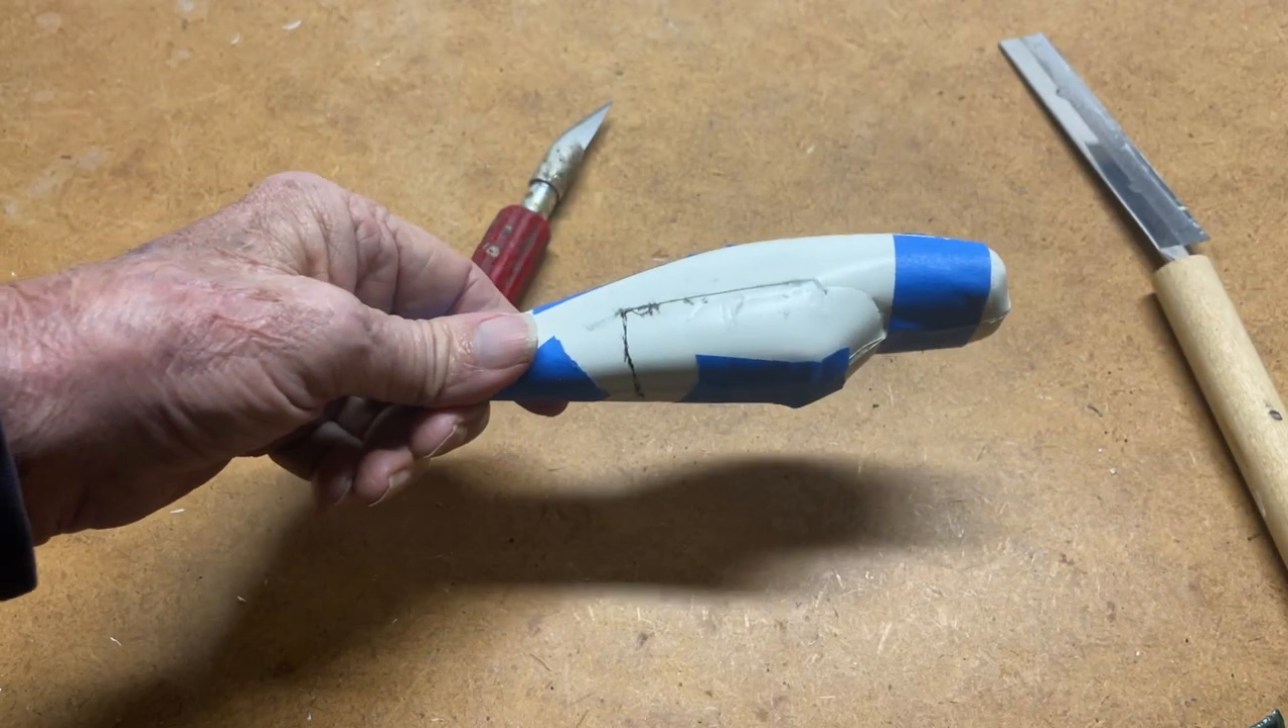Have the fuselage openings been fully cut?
No.